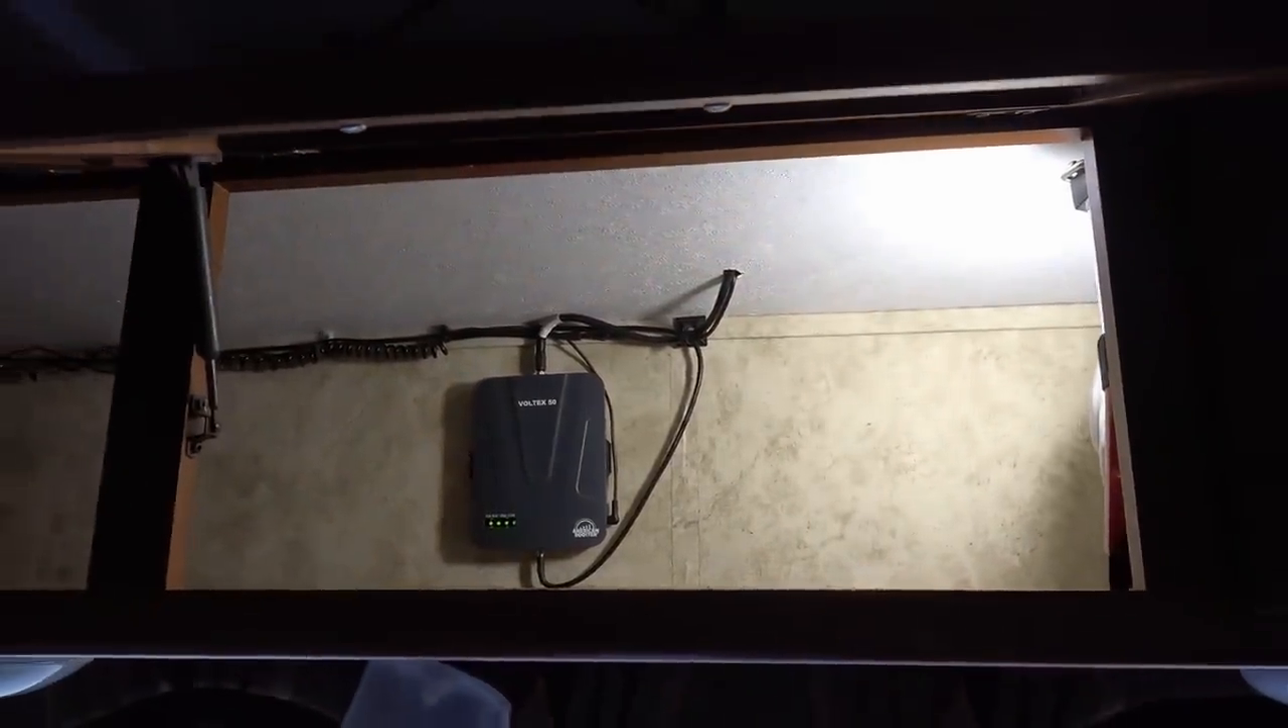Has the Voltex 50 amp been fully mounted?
Yes.